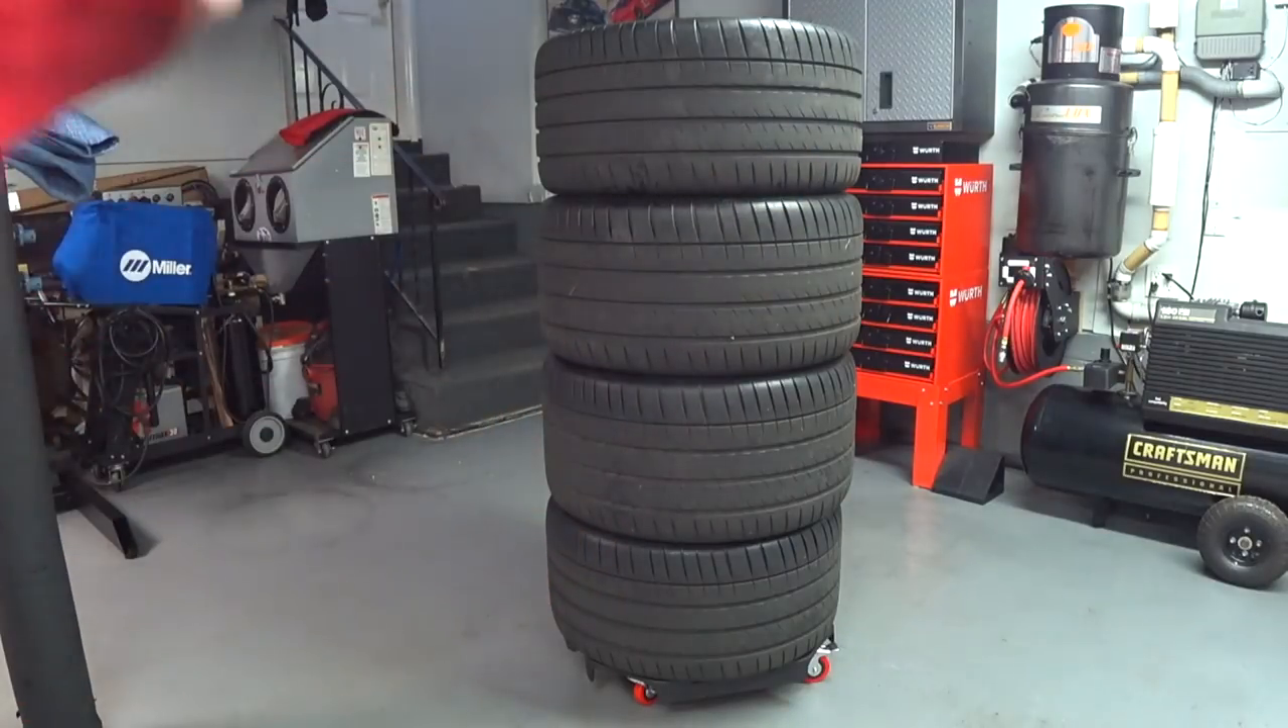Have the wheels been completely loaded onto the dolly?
Yes.